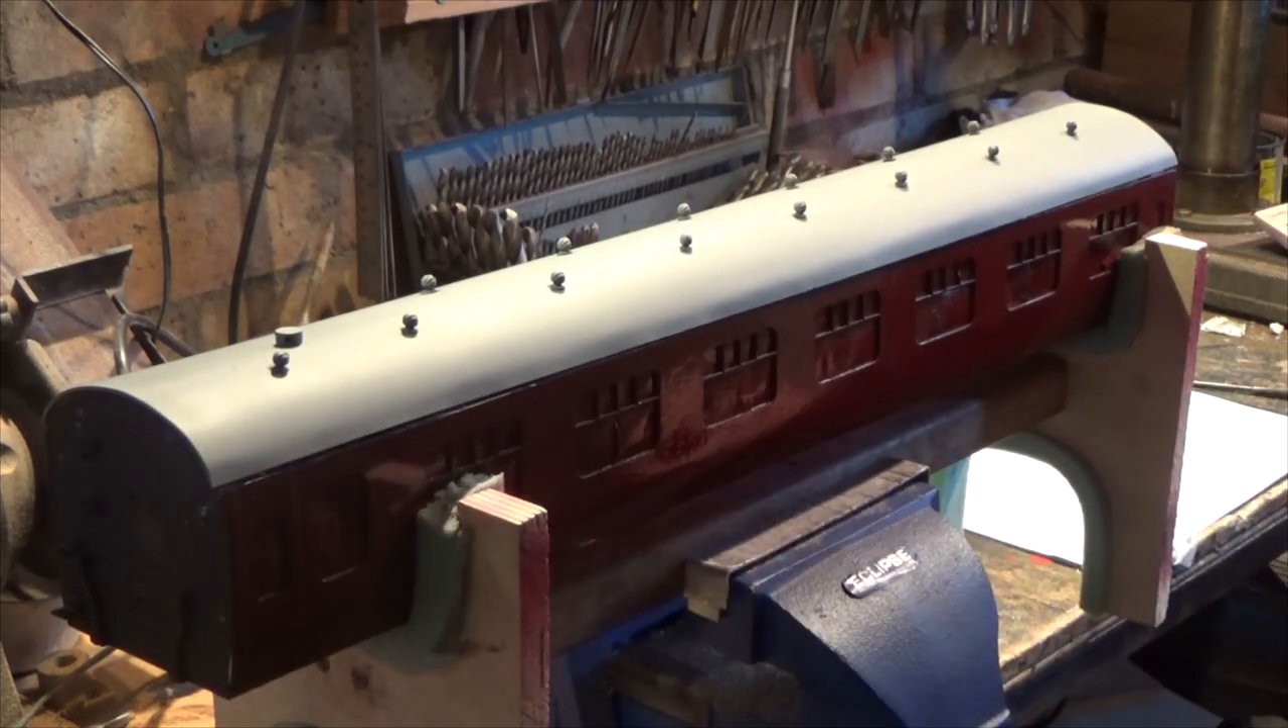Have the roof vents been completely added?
Yes.